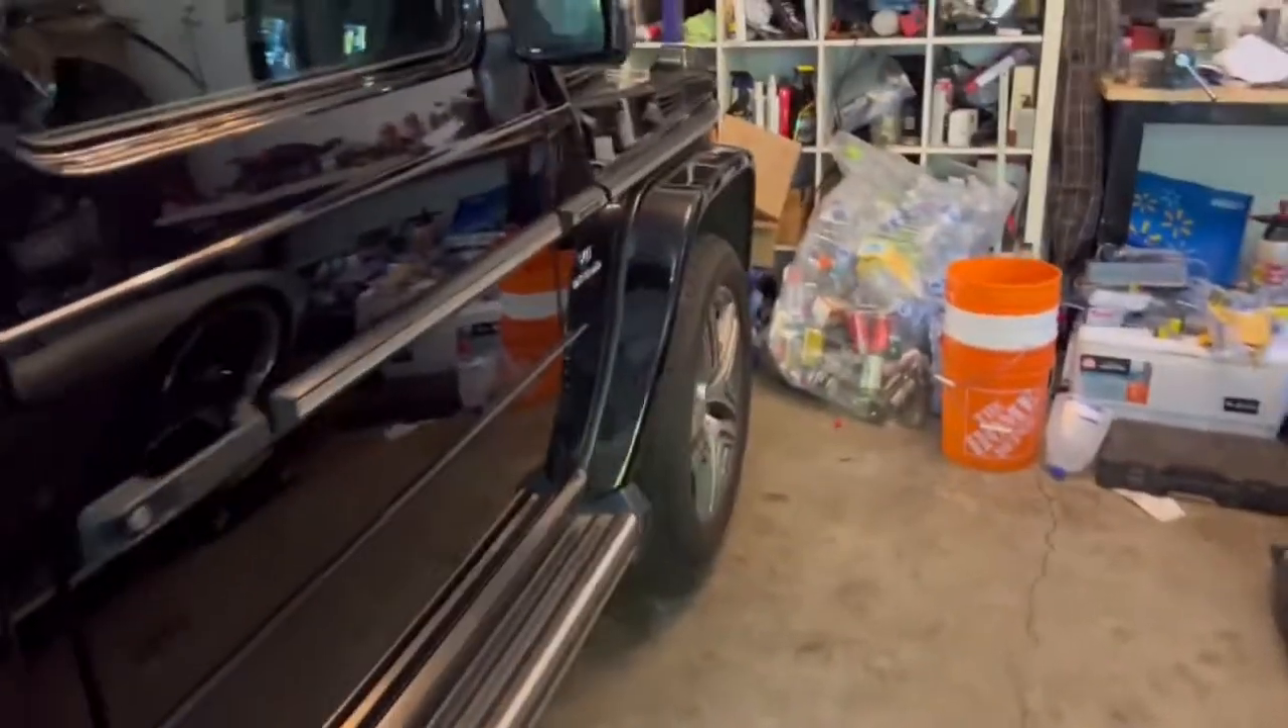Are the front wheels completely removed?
No.